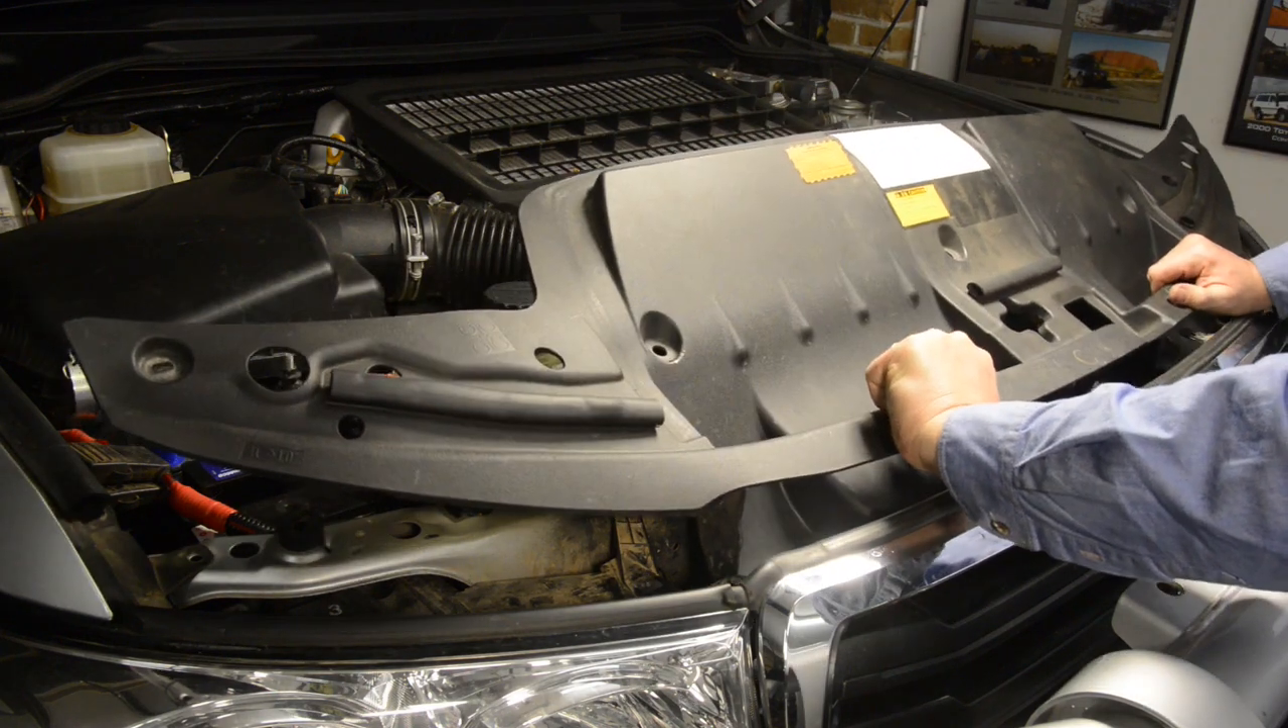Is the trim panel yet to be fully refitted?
Yes.